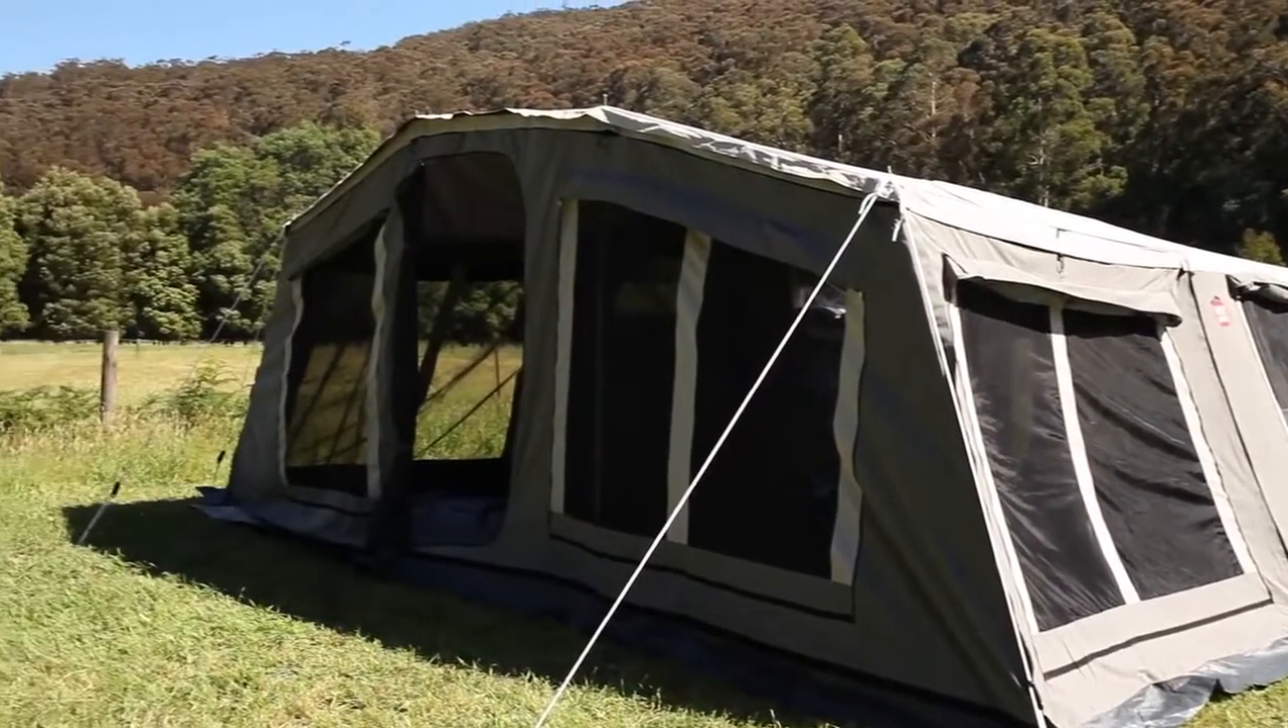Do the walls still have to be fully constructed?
No.